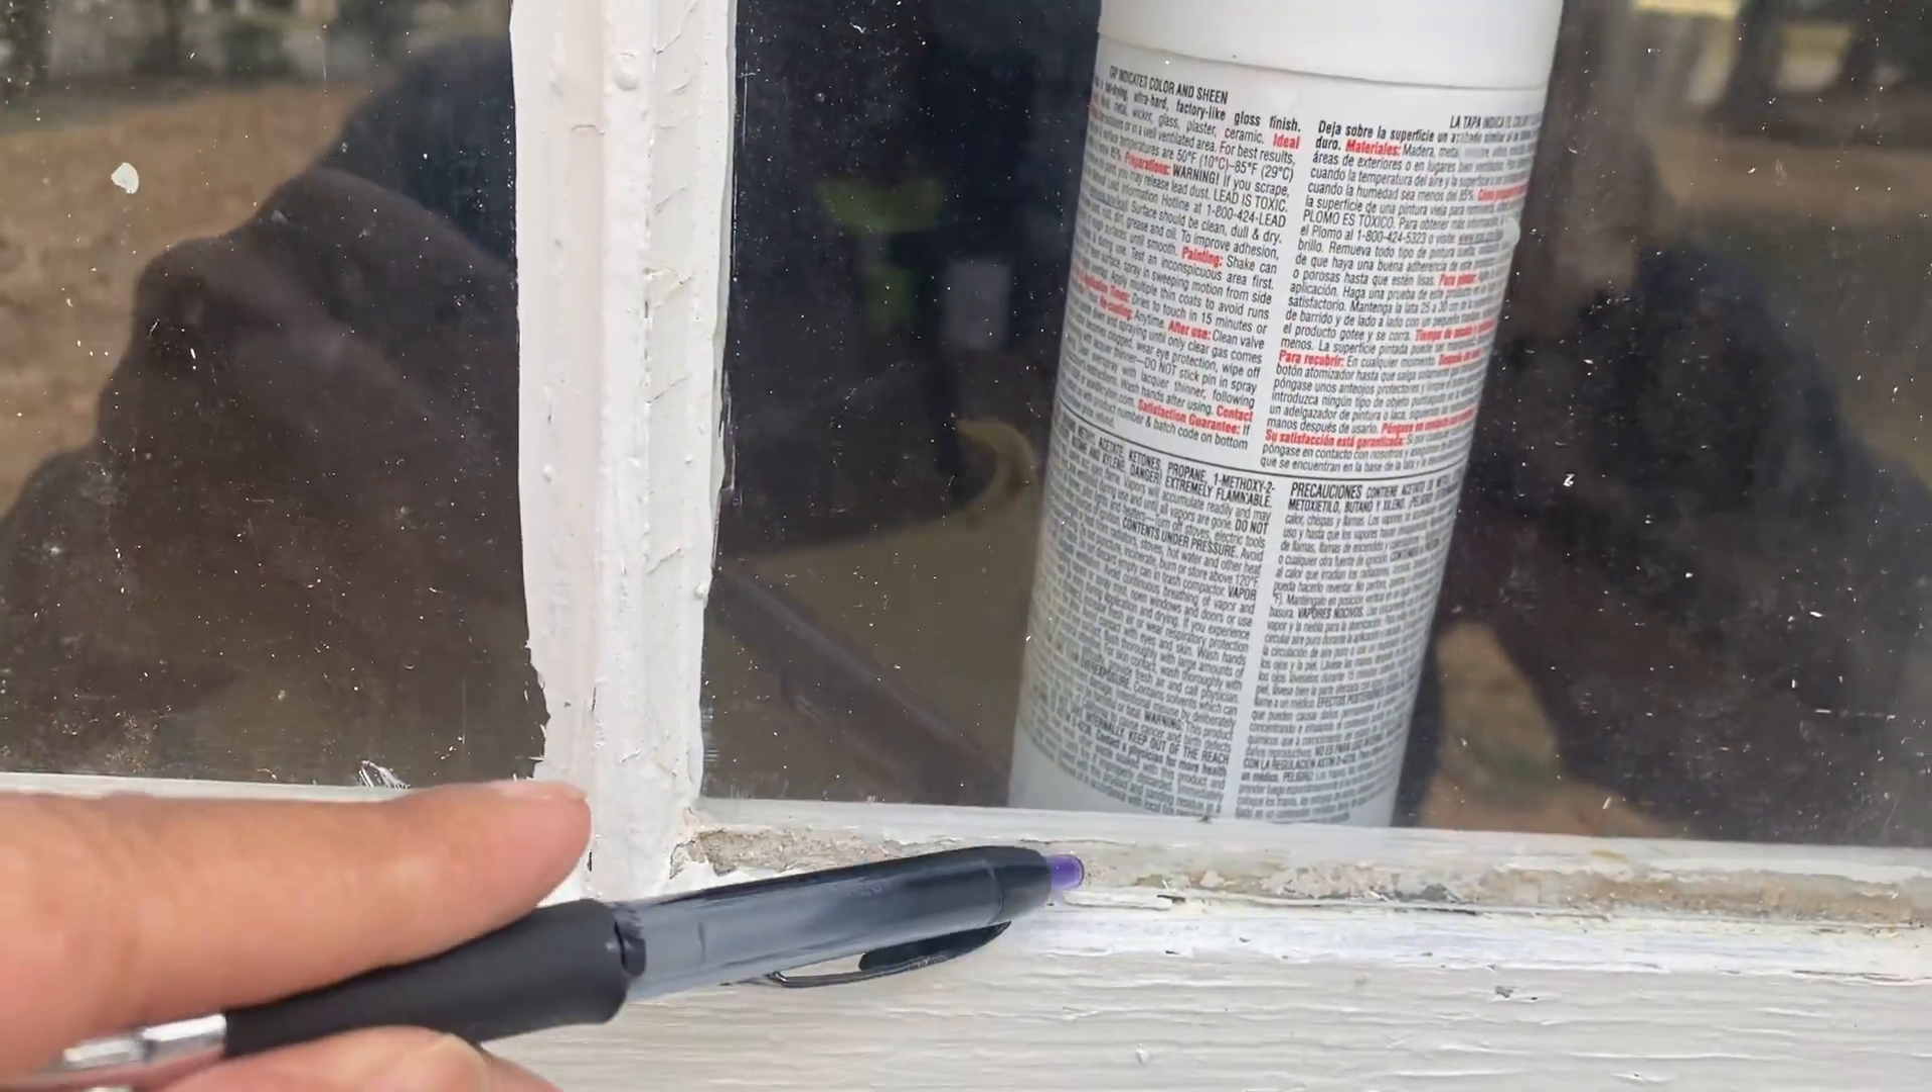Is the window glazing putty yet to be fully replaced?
Yes.